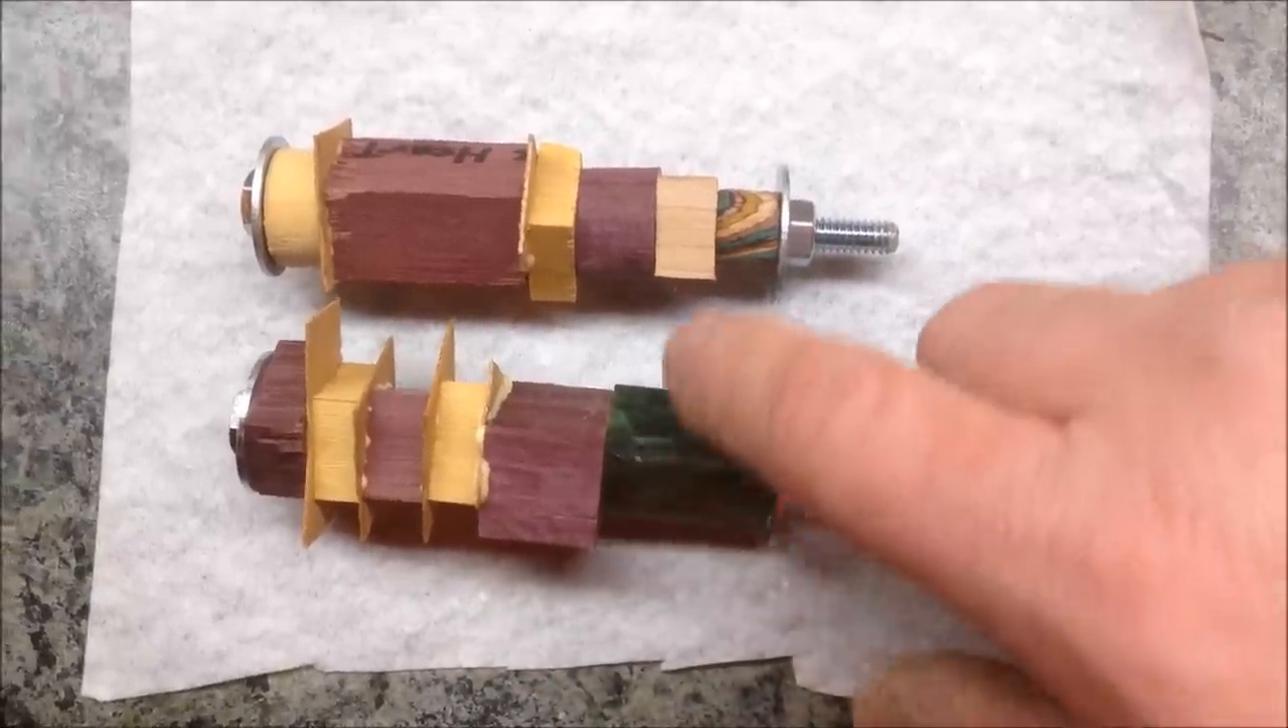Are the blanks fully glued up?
Yes.